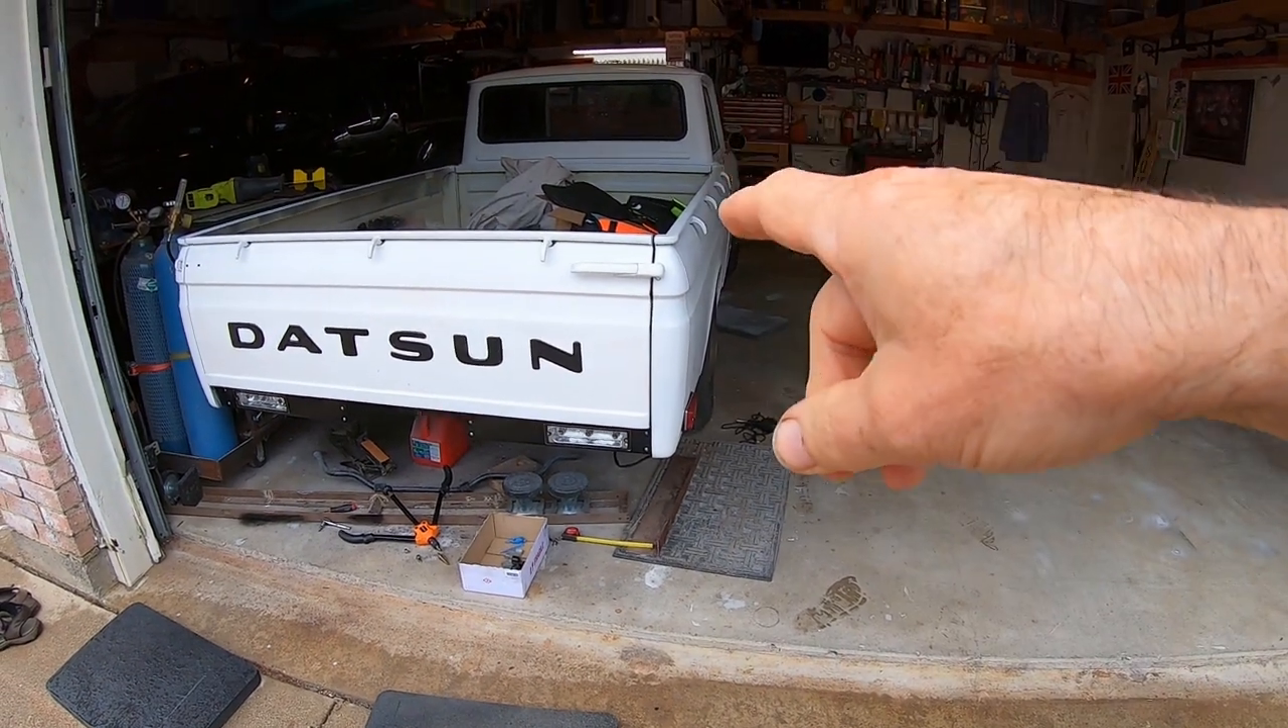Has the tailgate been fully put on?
Yes.